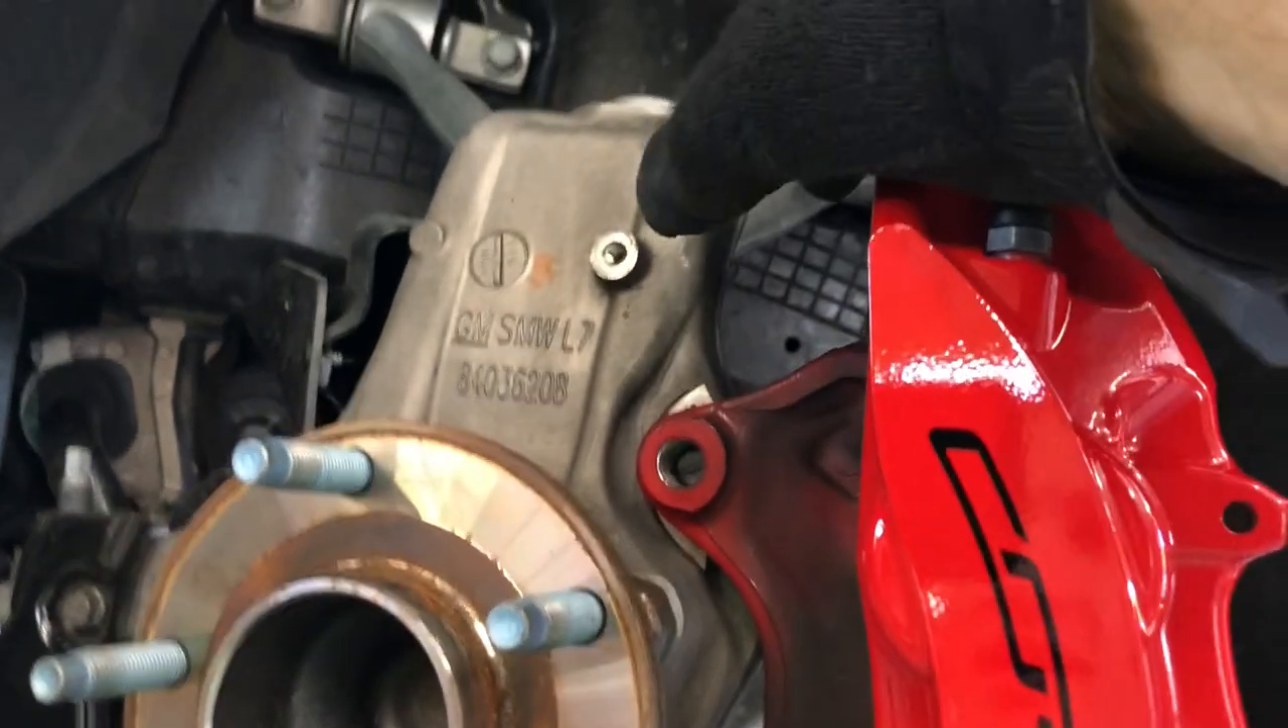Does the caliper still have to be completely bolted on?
Yes.